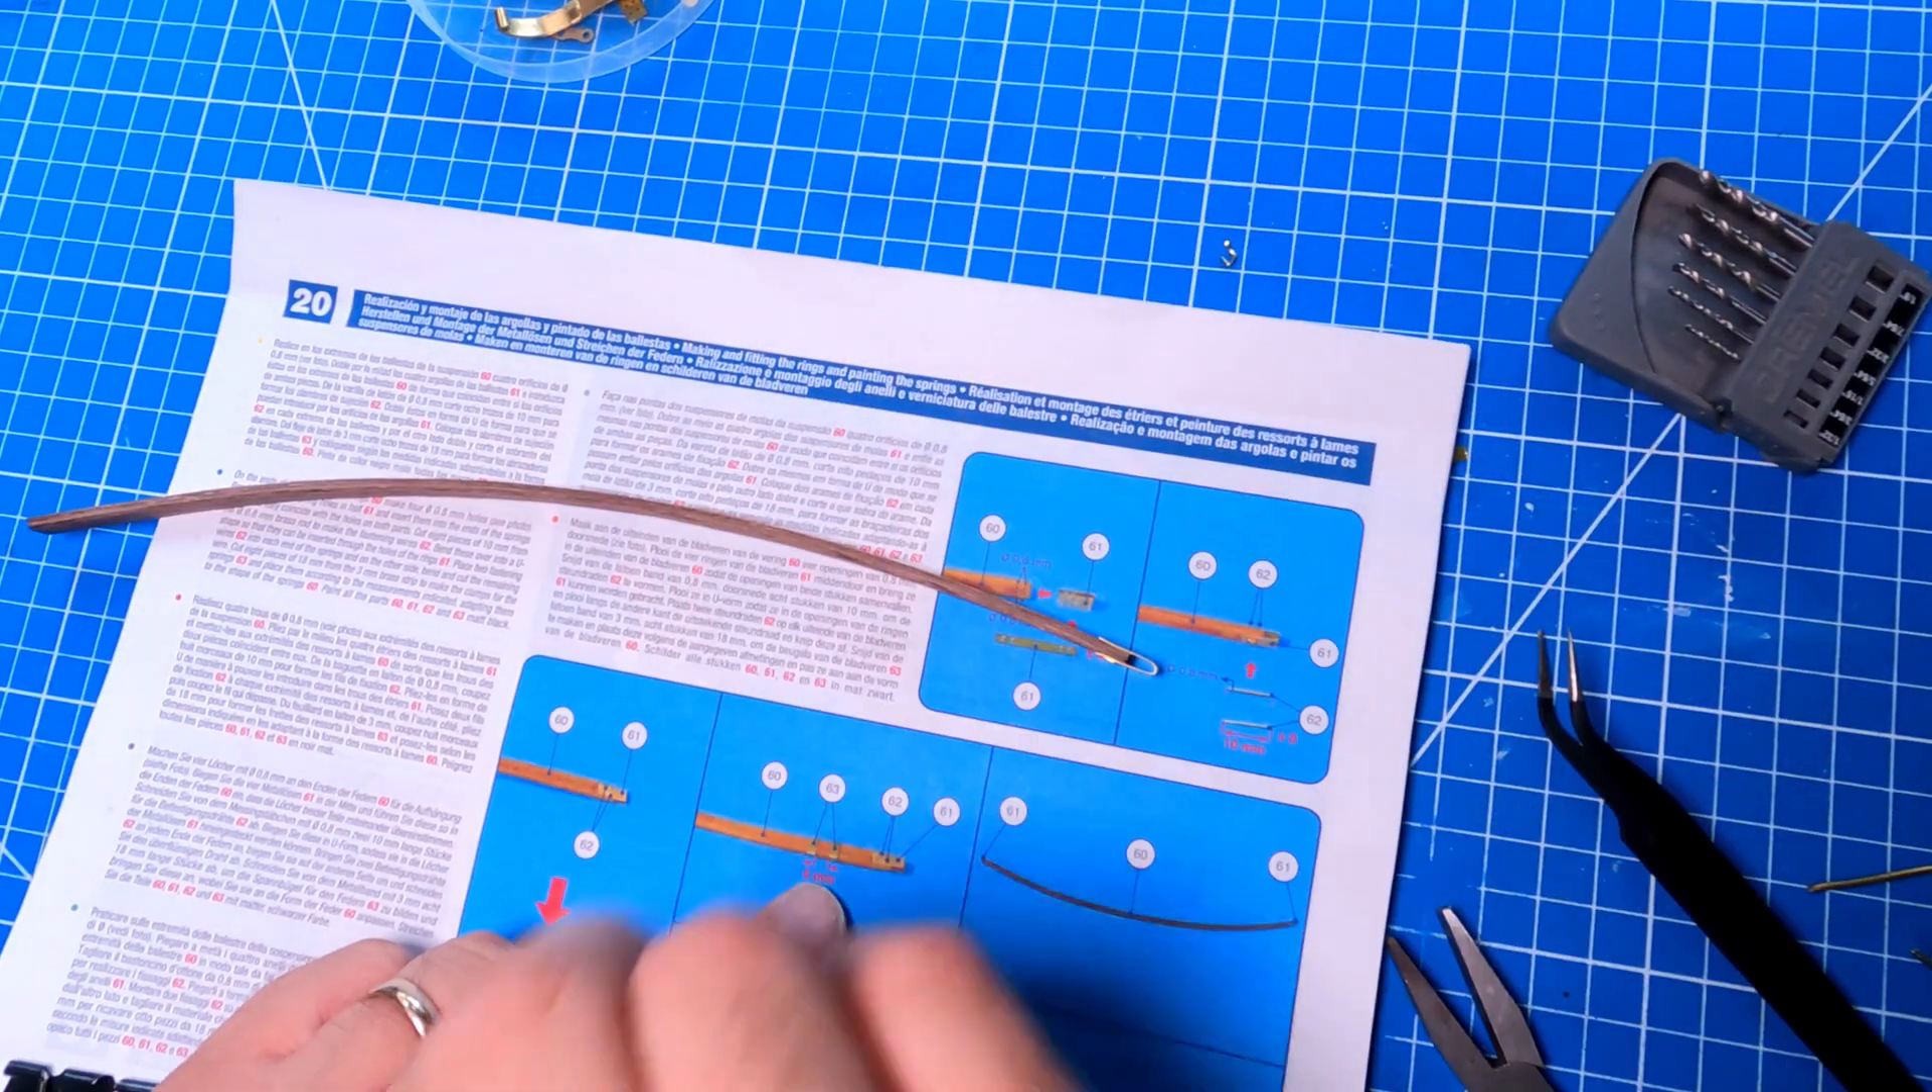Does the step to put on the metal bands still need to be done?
Yes.